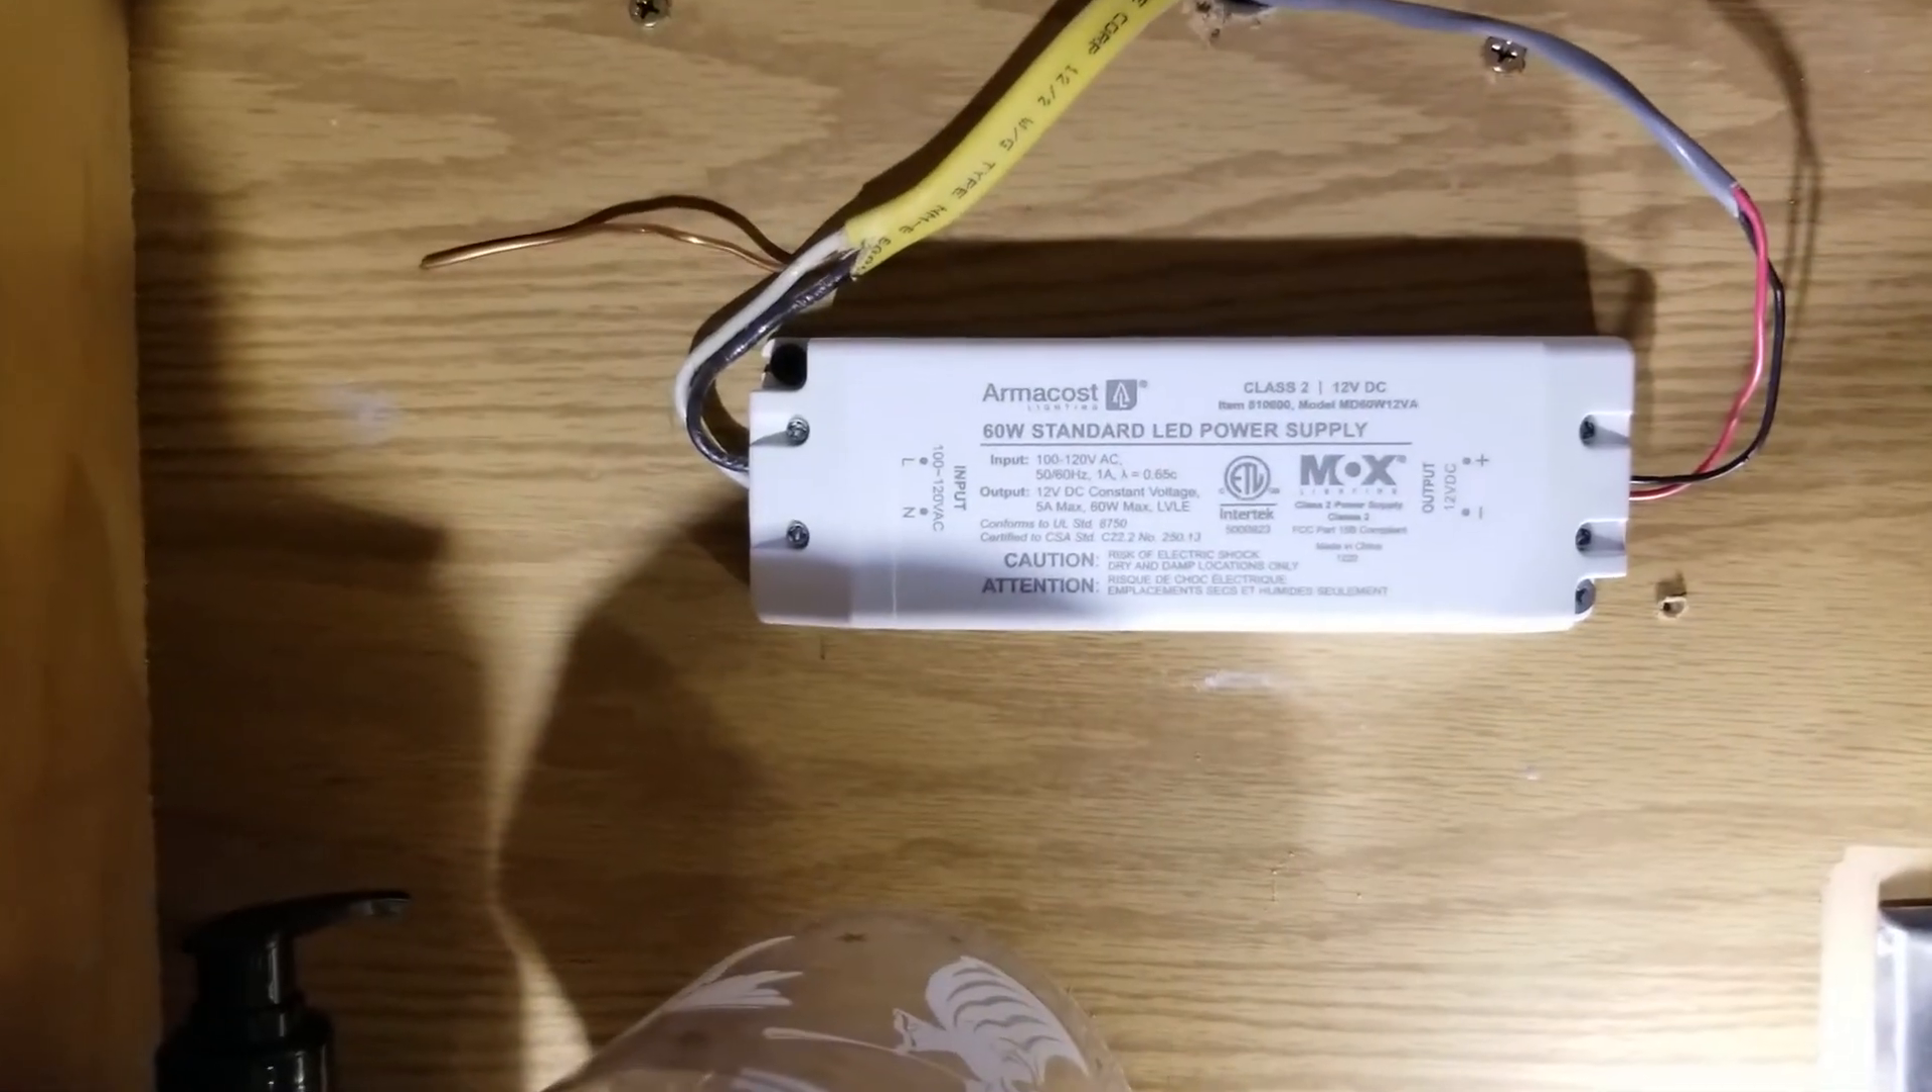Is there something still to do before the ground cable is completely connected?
Yes.